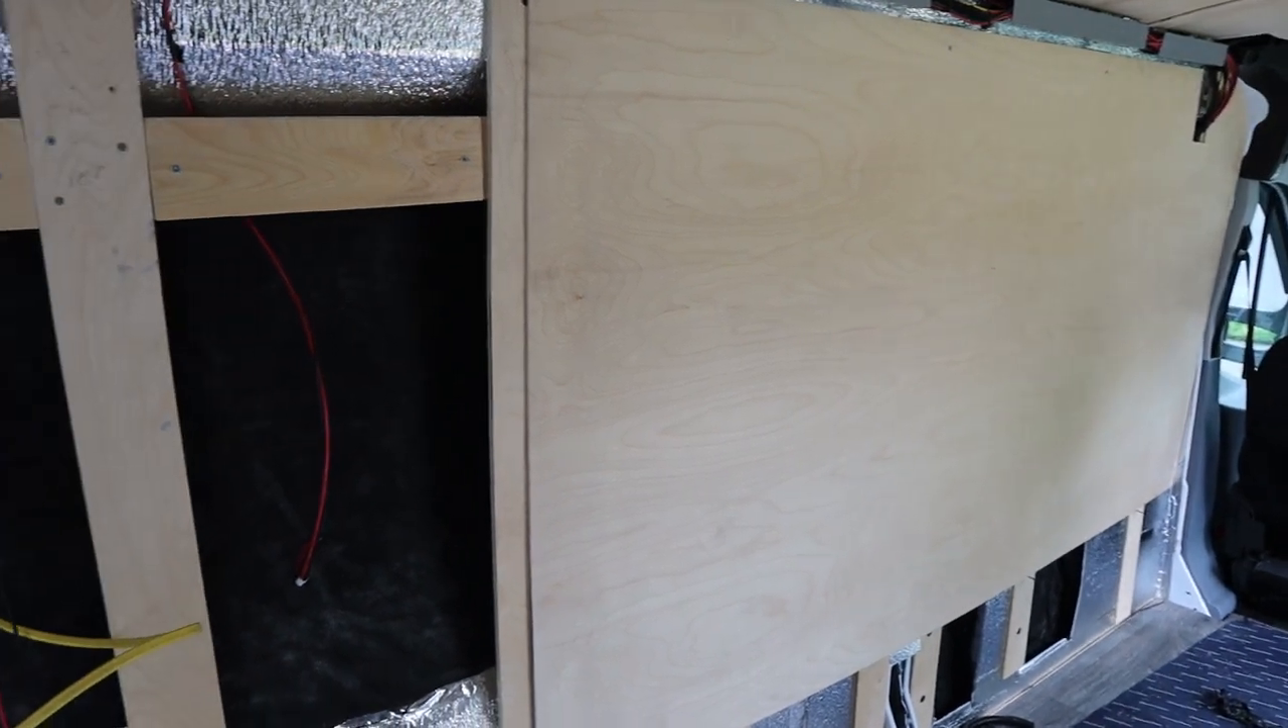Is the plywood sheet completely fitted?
Yes.